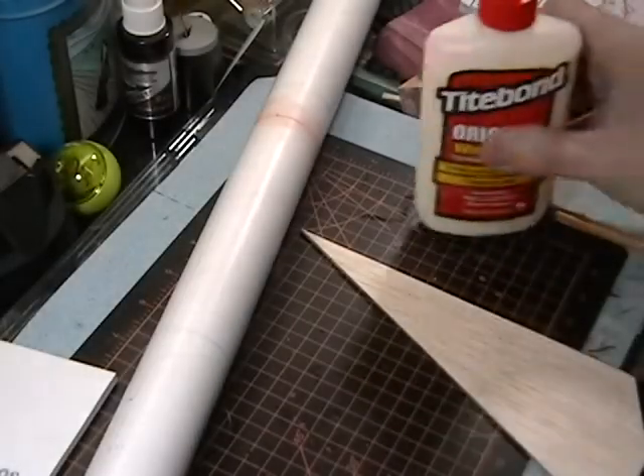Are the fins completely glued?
No.